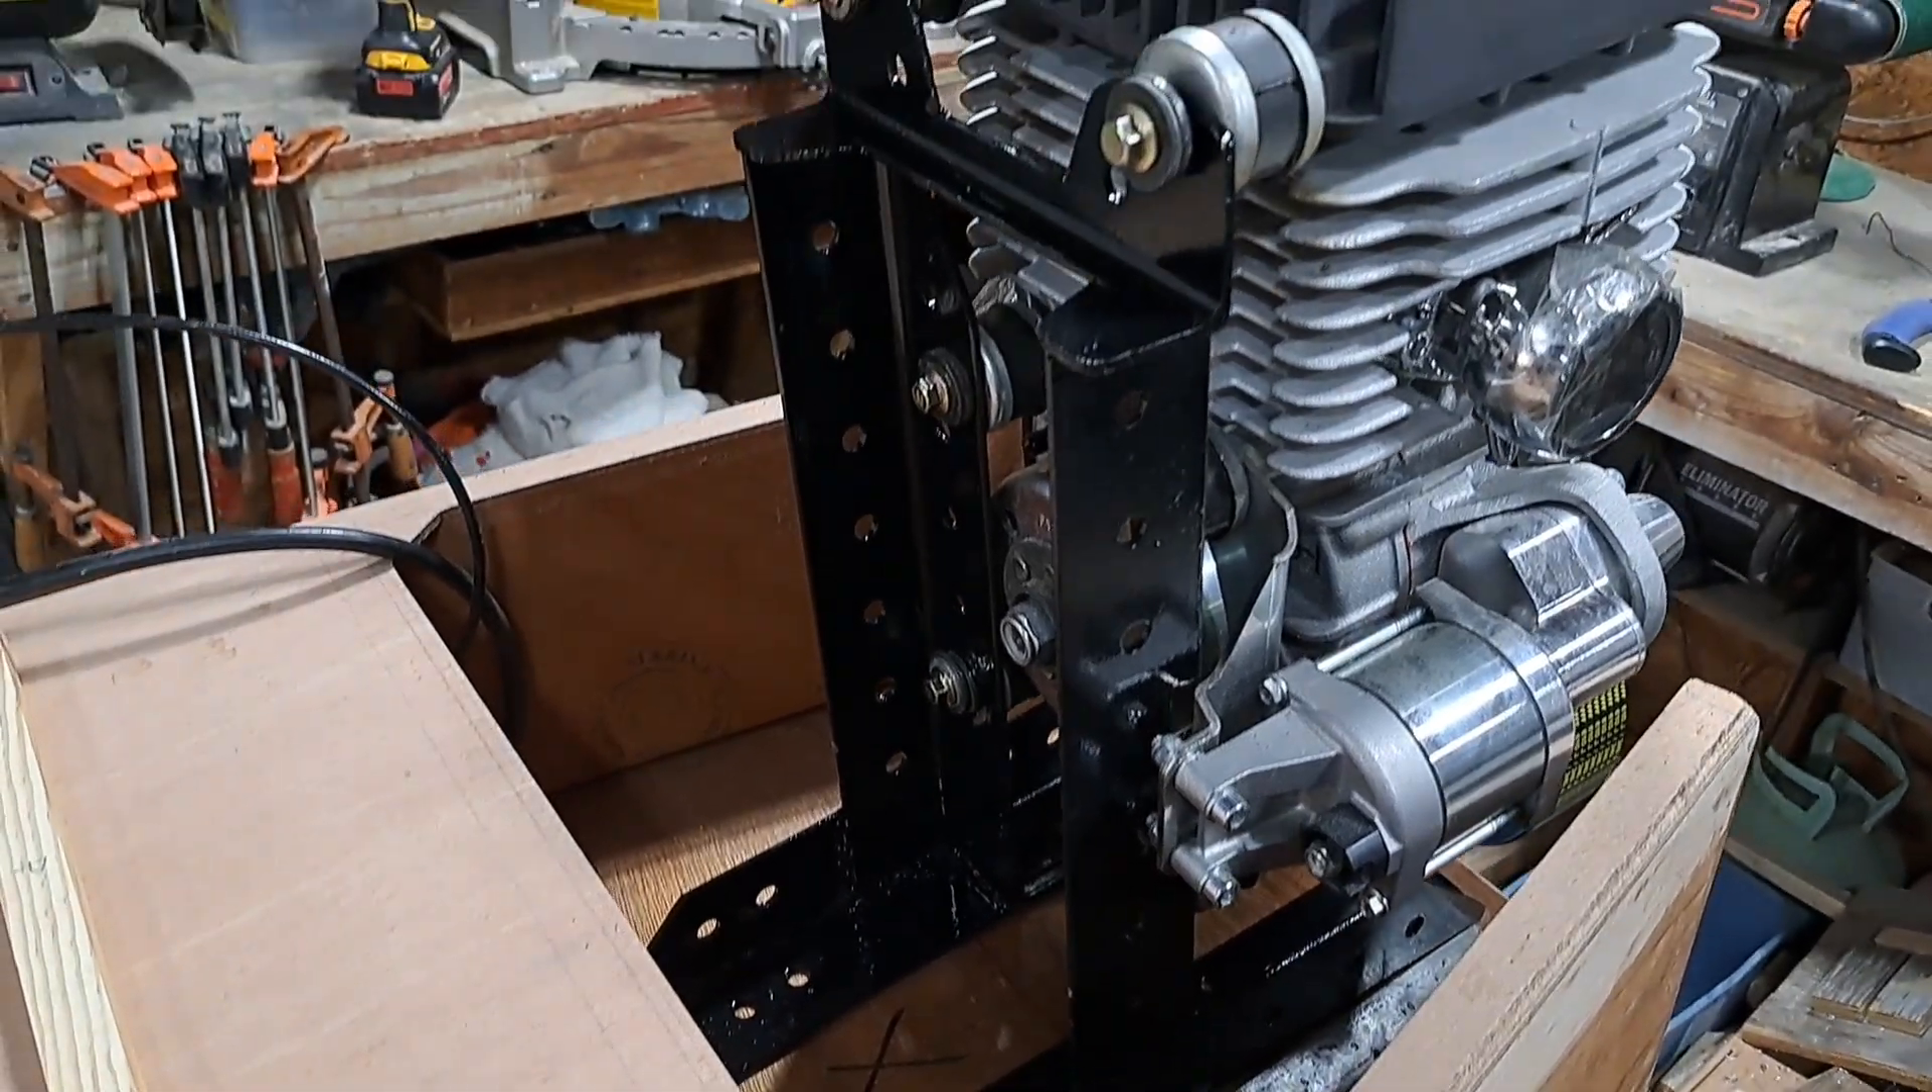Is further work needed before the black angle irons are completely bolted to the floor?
Yes.